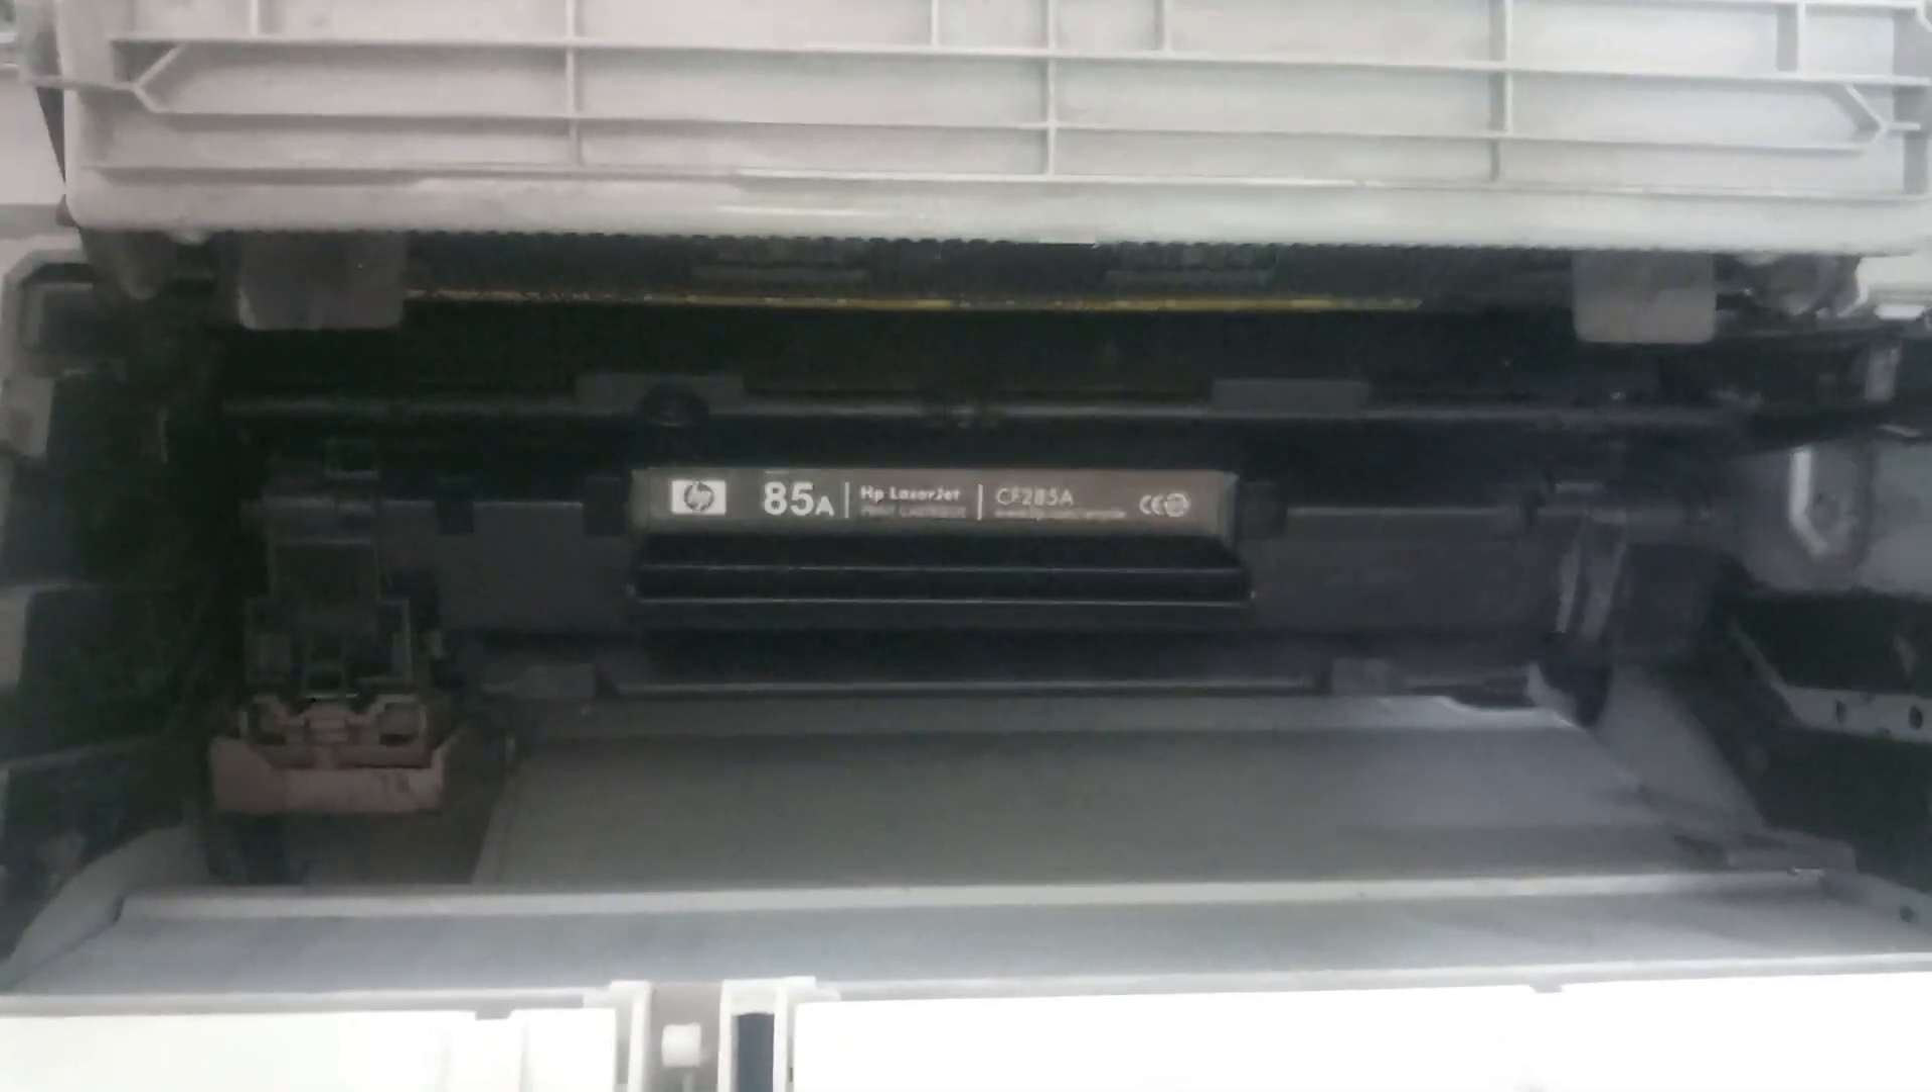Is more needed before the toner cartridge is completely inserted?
No.